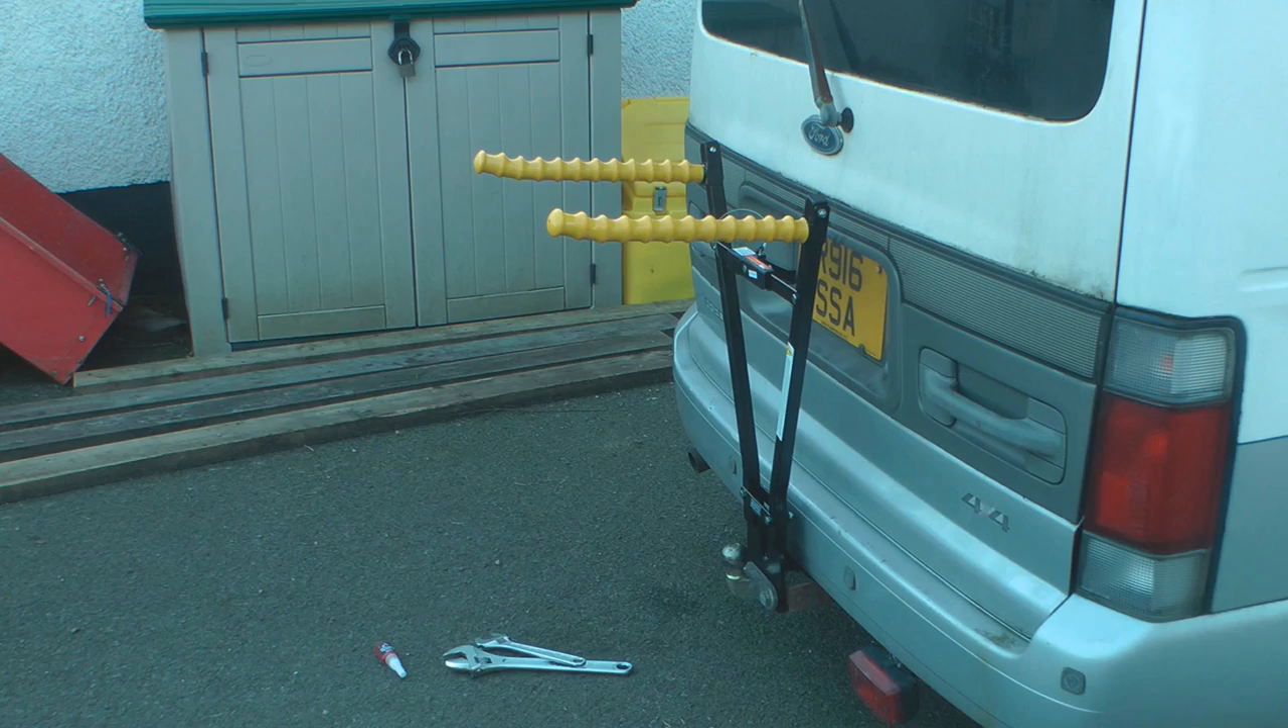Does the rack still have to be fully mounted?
No.